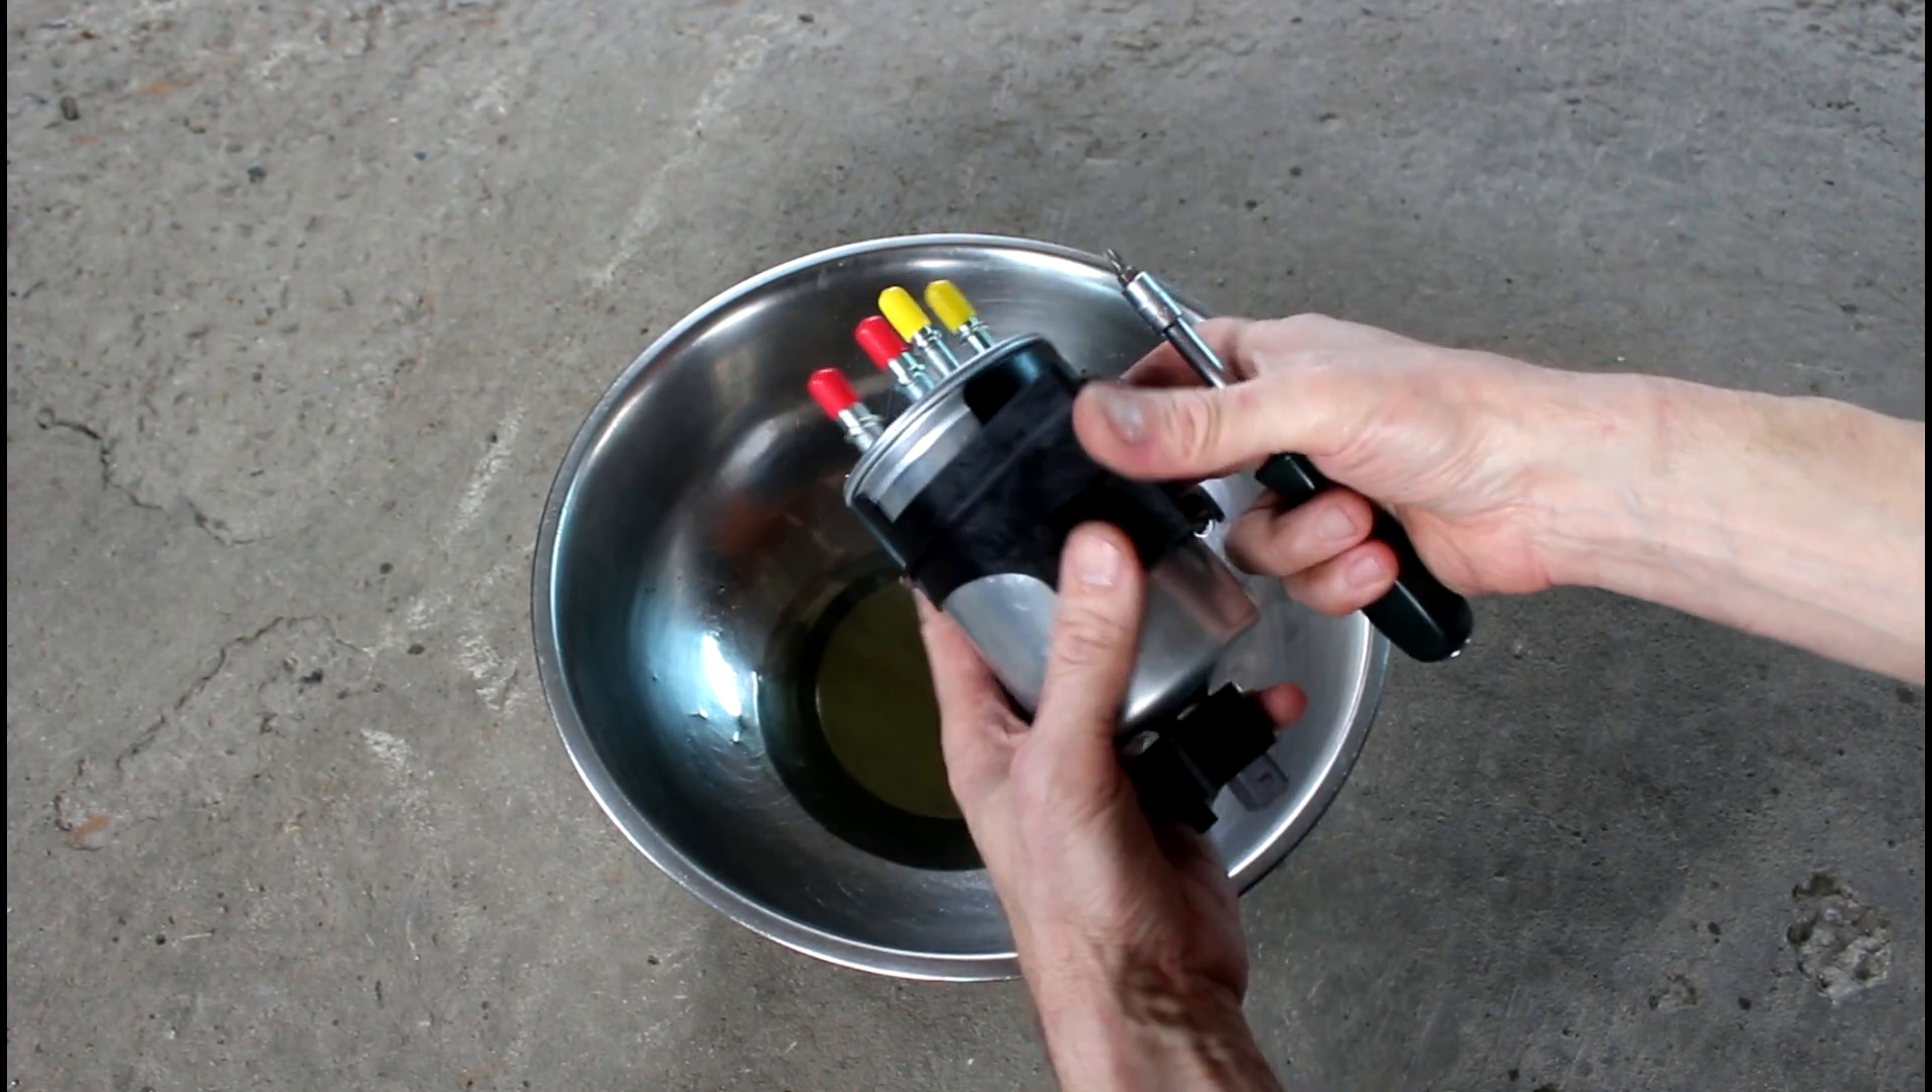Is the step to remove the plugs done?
No.